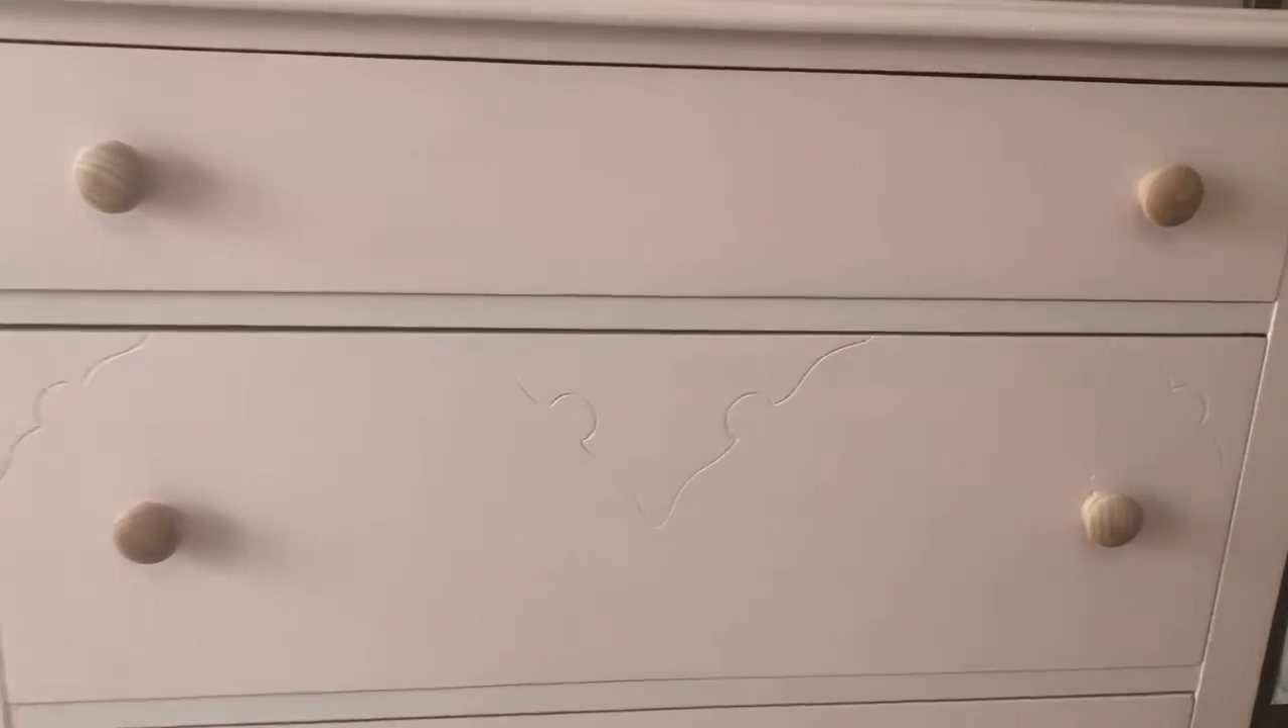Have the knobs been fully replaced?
Yes.